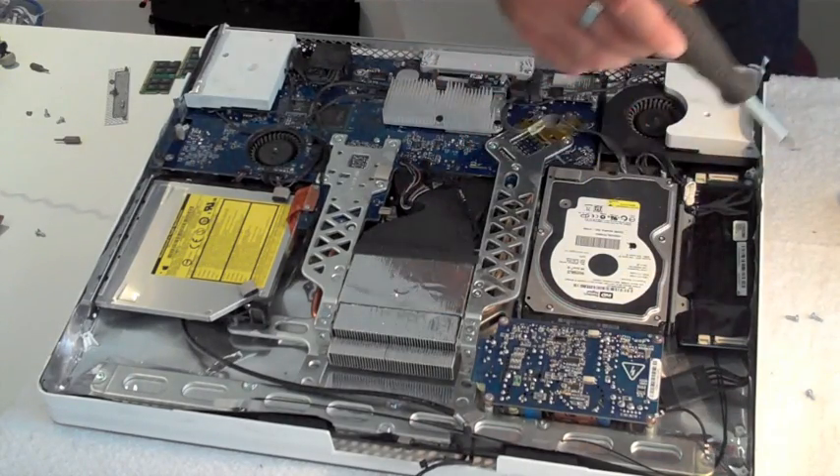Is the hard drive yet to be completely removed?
Yes.